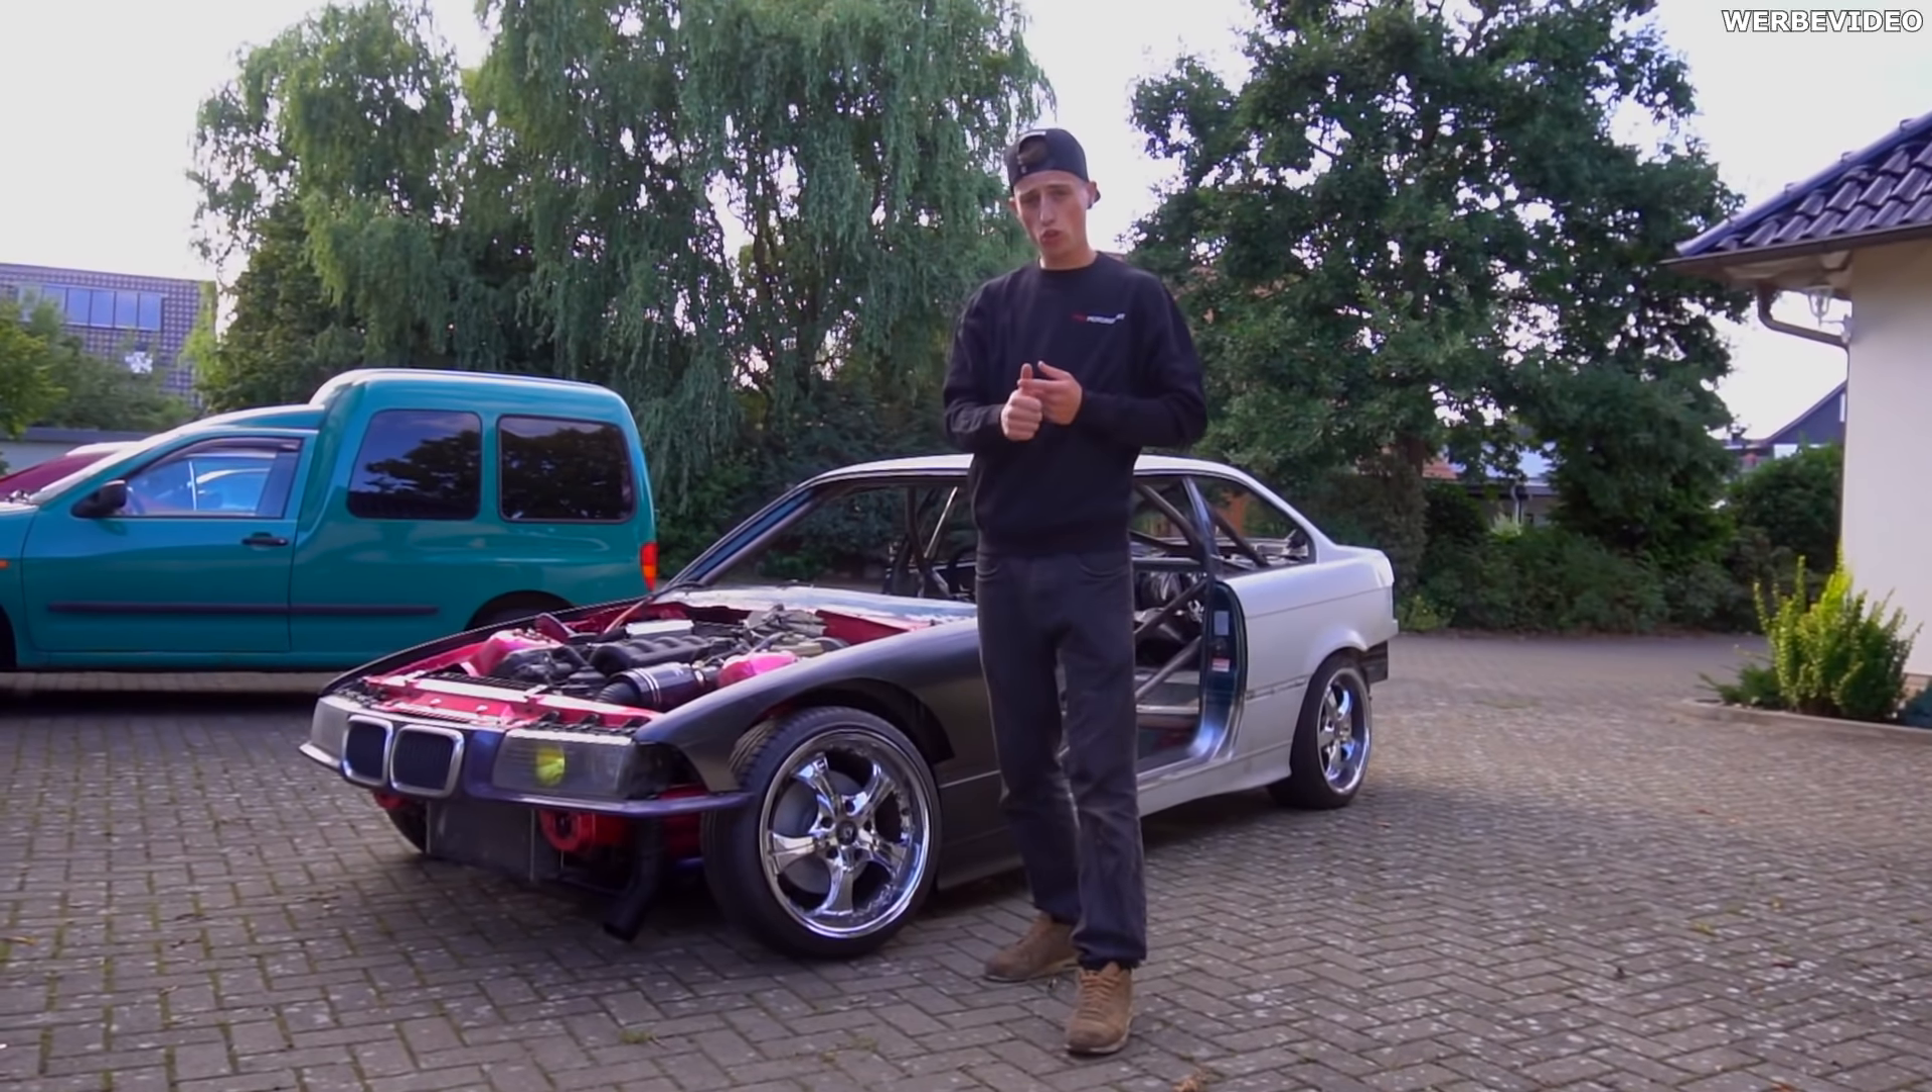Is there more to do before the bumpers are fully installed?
Yes.